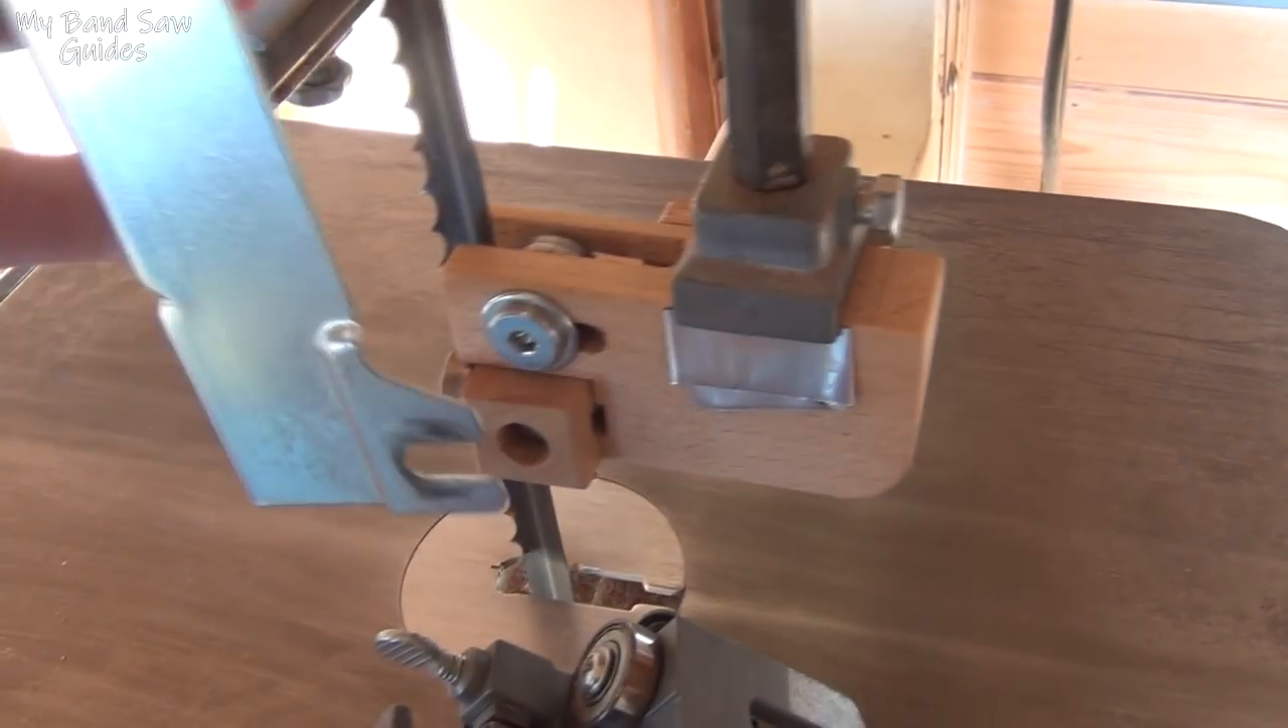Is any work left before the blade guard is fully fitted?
Yes.